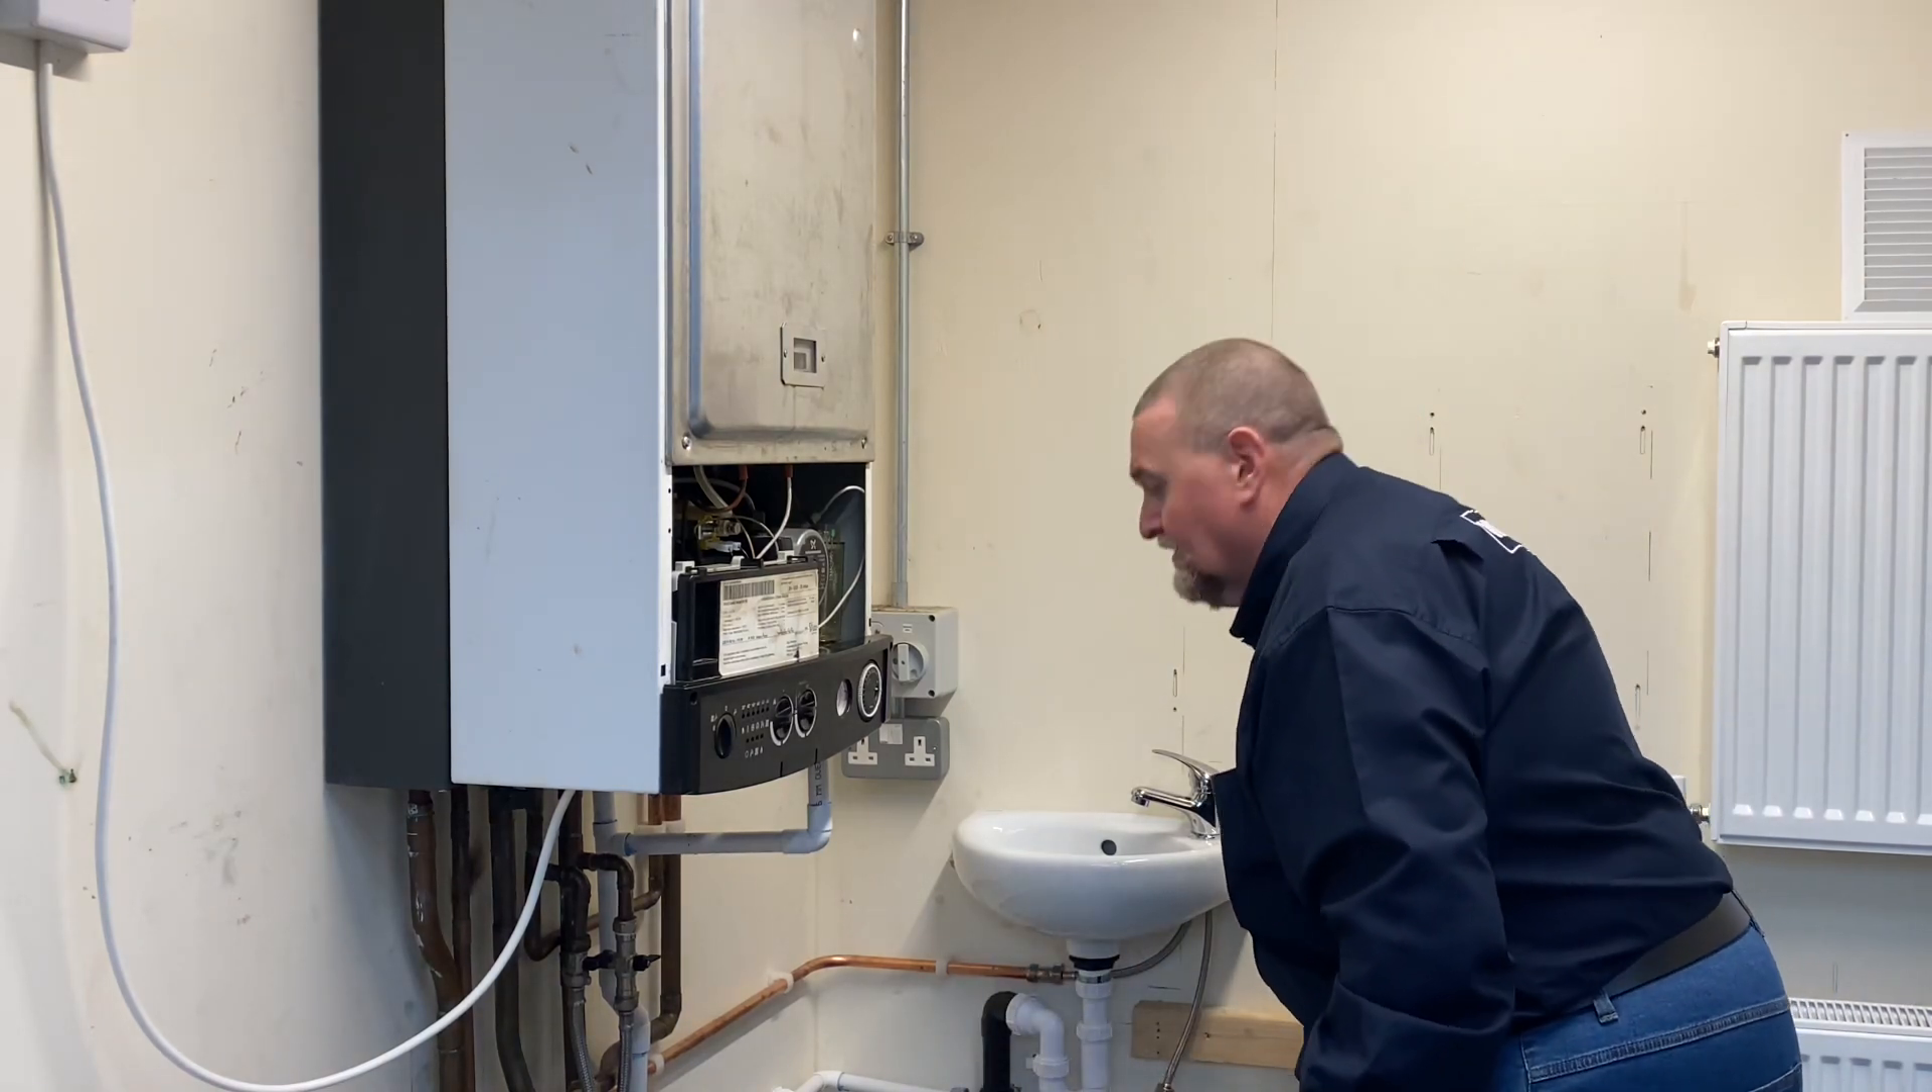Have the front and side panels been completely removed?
No.